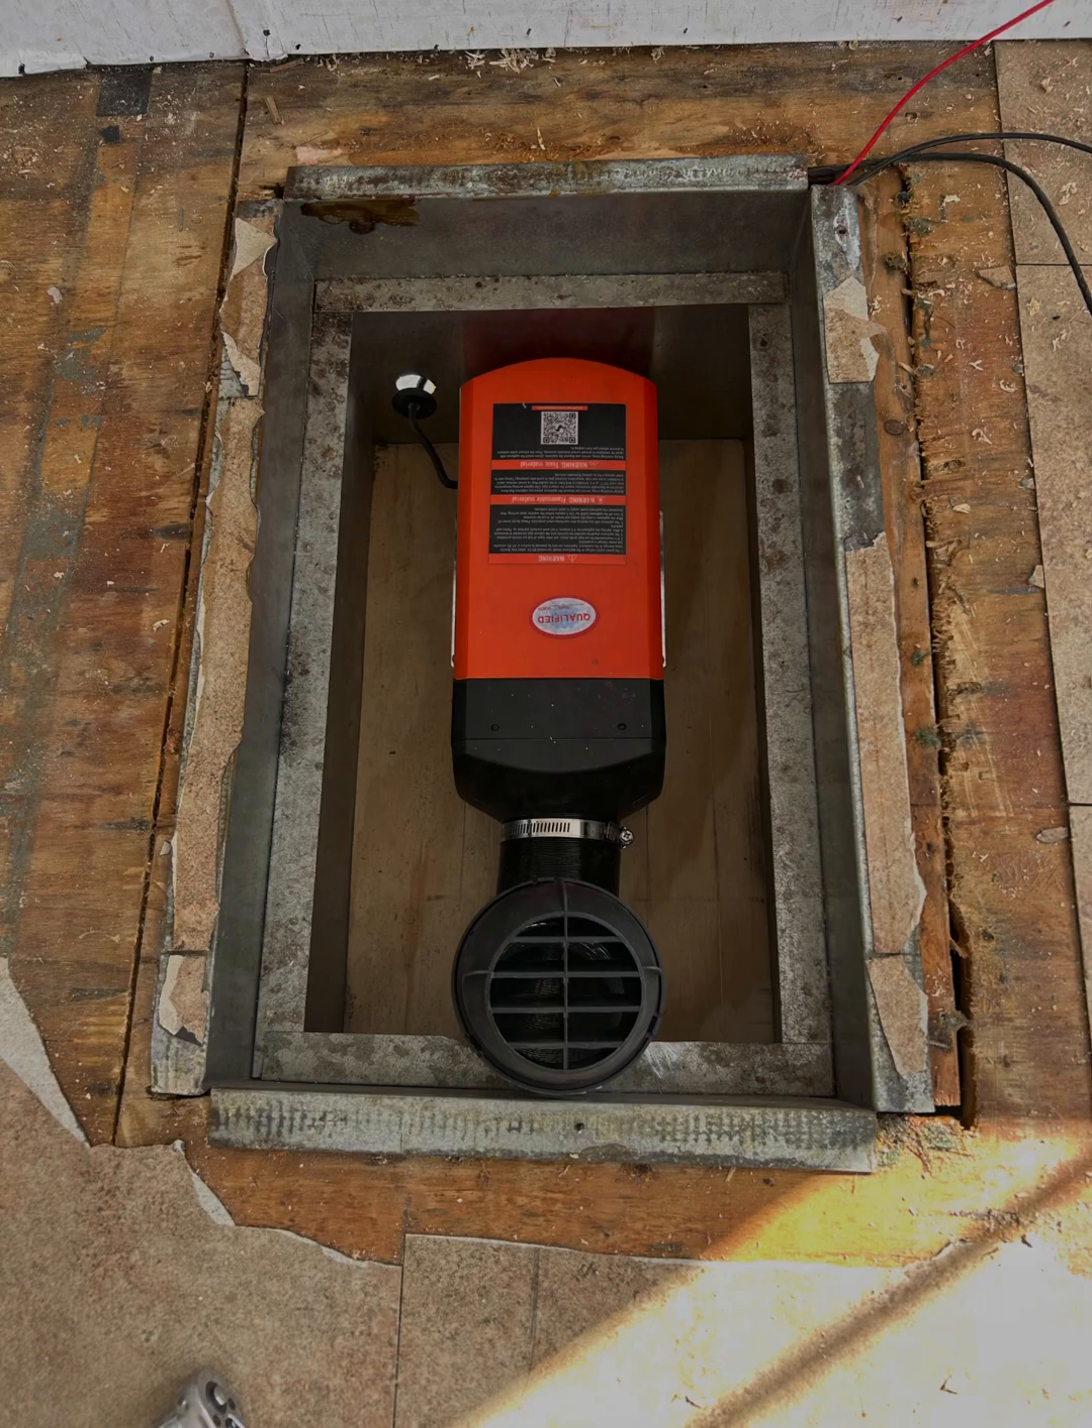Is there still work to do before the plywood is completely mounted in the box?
No.